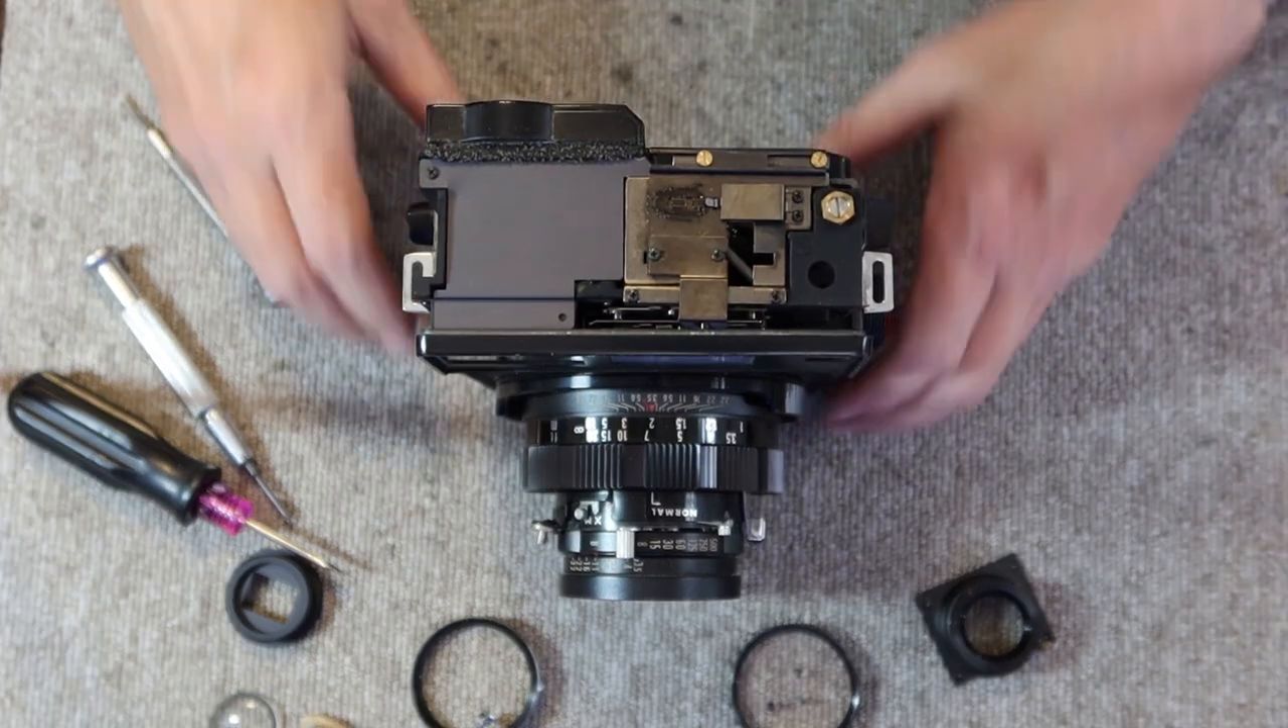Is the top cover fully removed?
Yes.